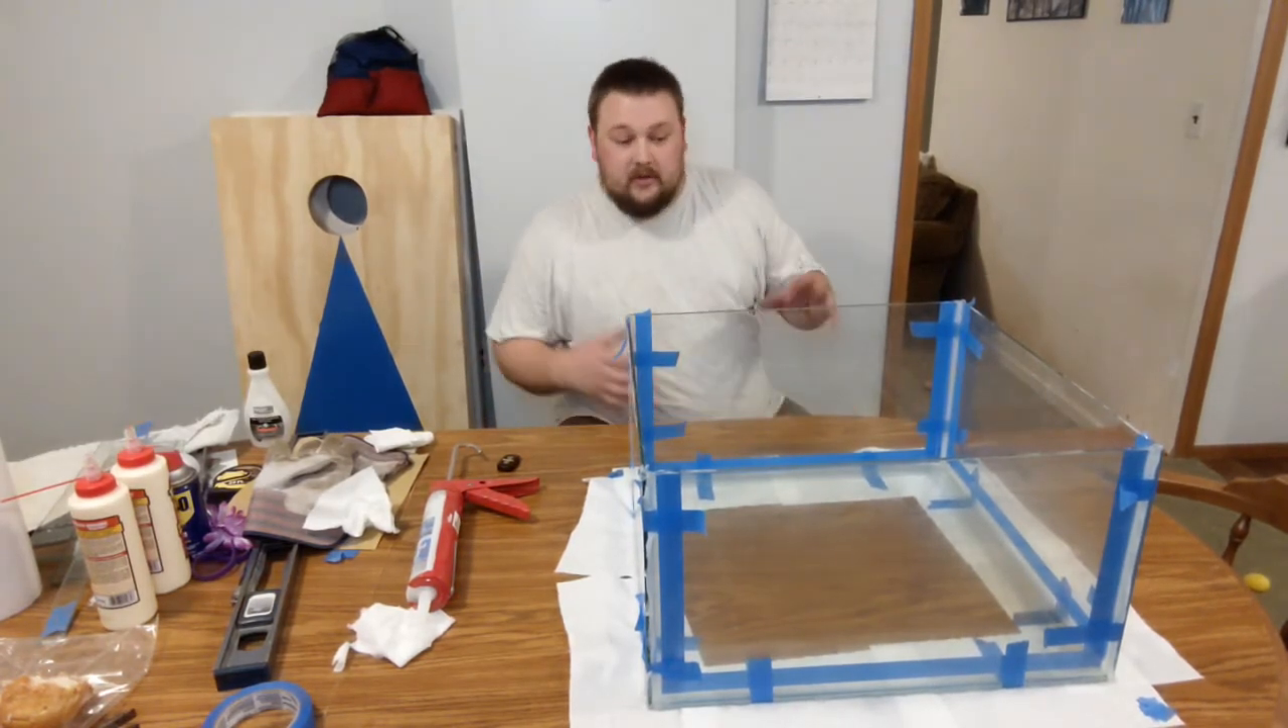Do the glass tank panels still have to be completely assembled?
No.